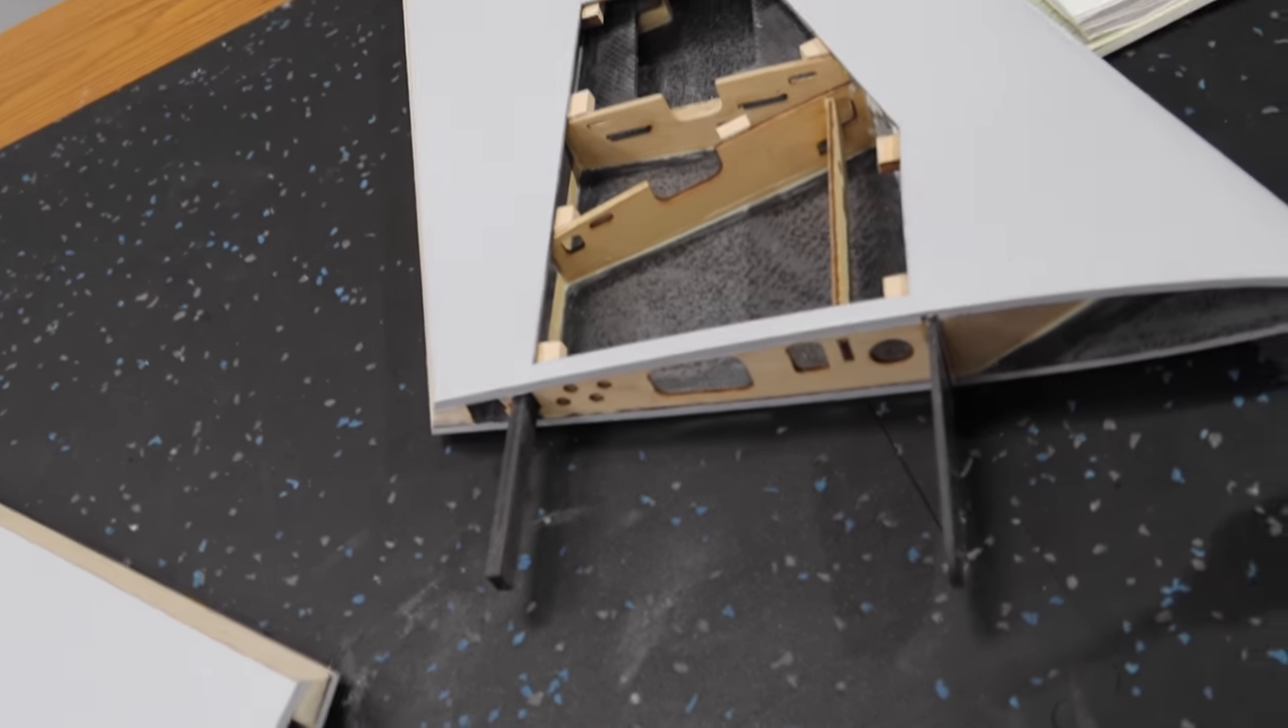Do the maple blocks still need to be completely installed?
No.